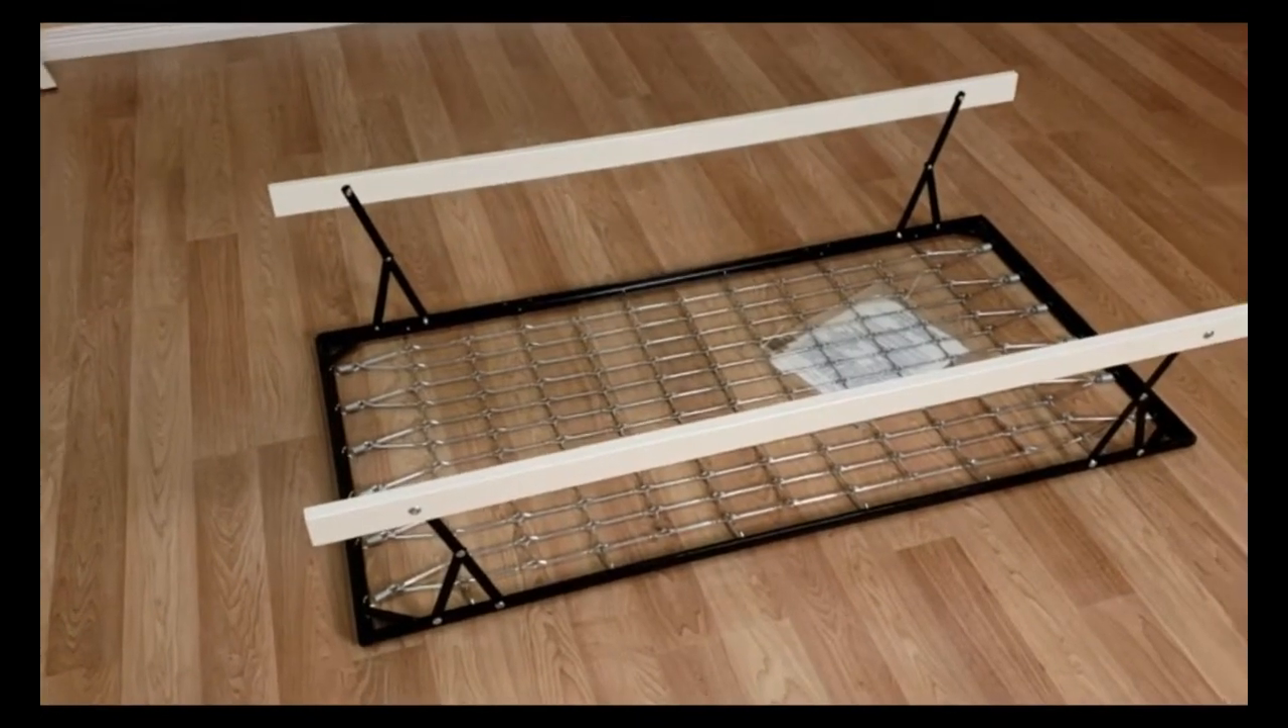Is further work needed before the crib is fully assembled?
Yes.